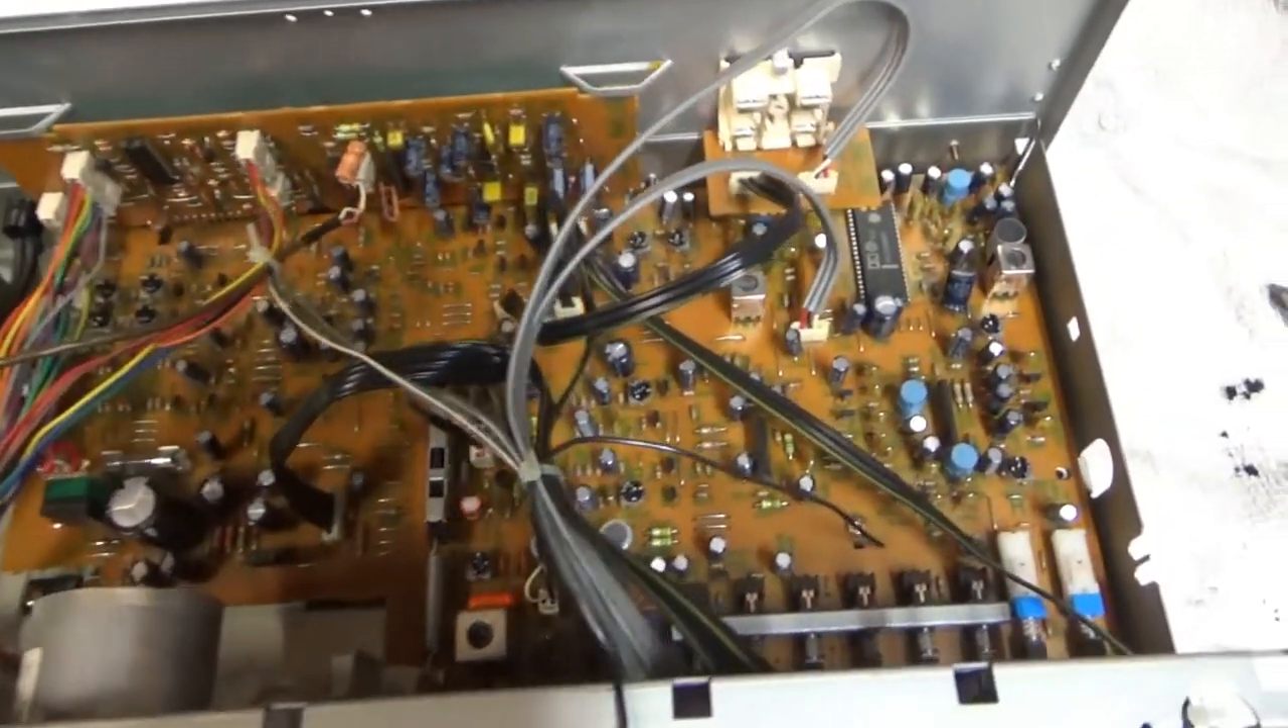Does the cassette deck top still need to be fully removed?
No.